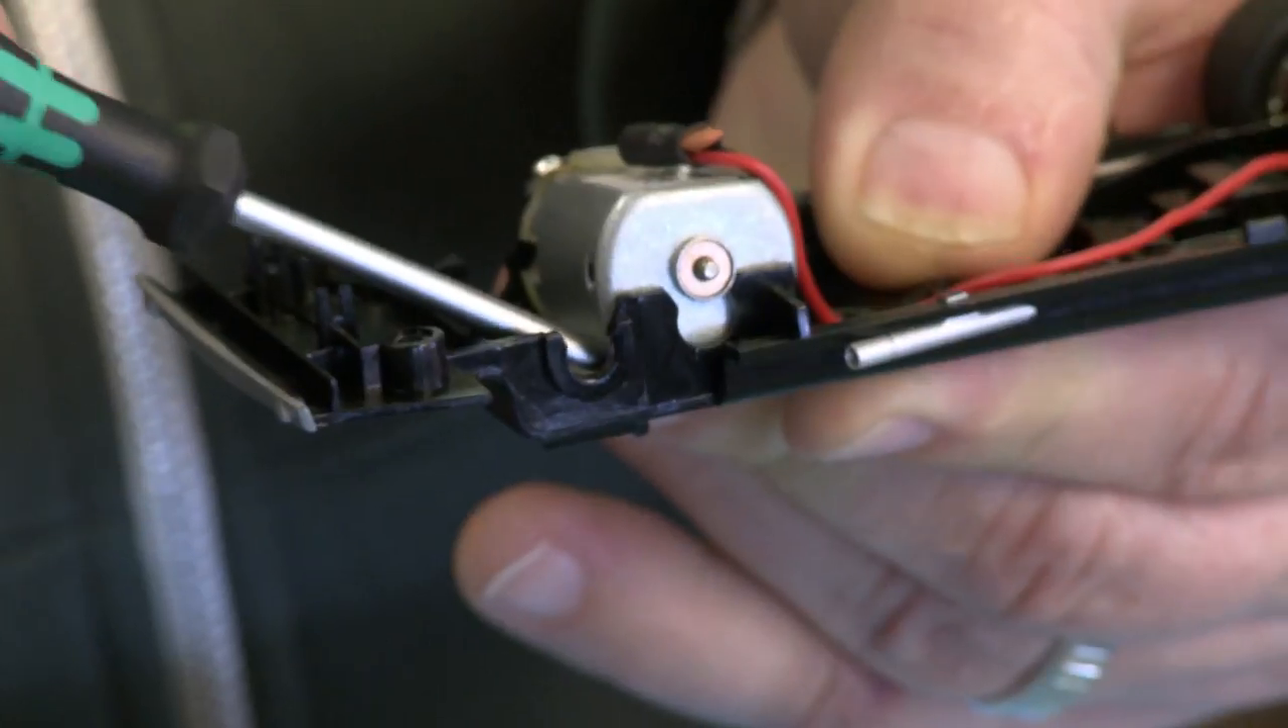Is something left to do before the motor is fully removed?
Yes.